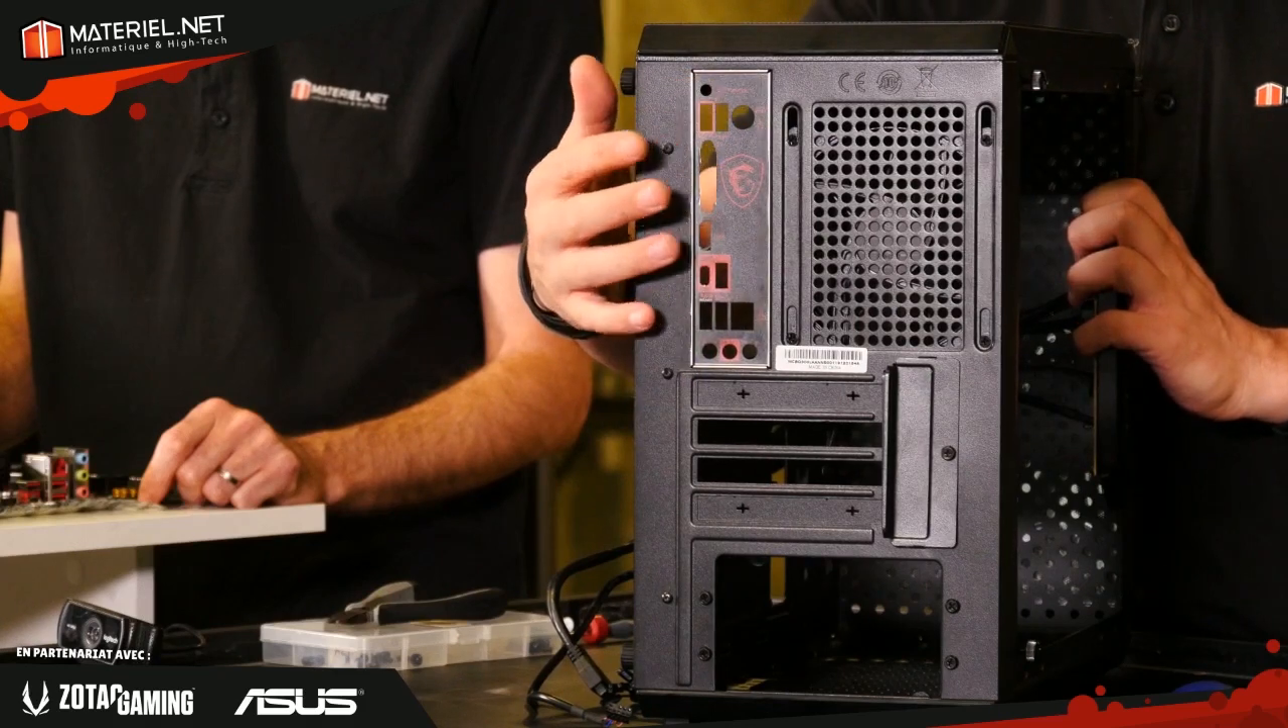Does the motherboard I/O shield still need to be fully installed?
No.